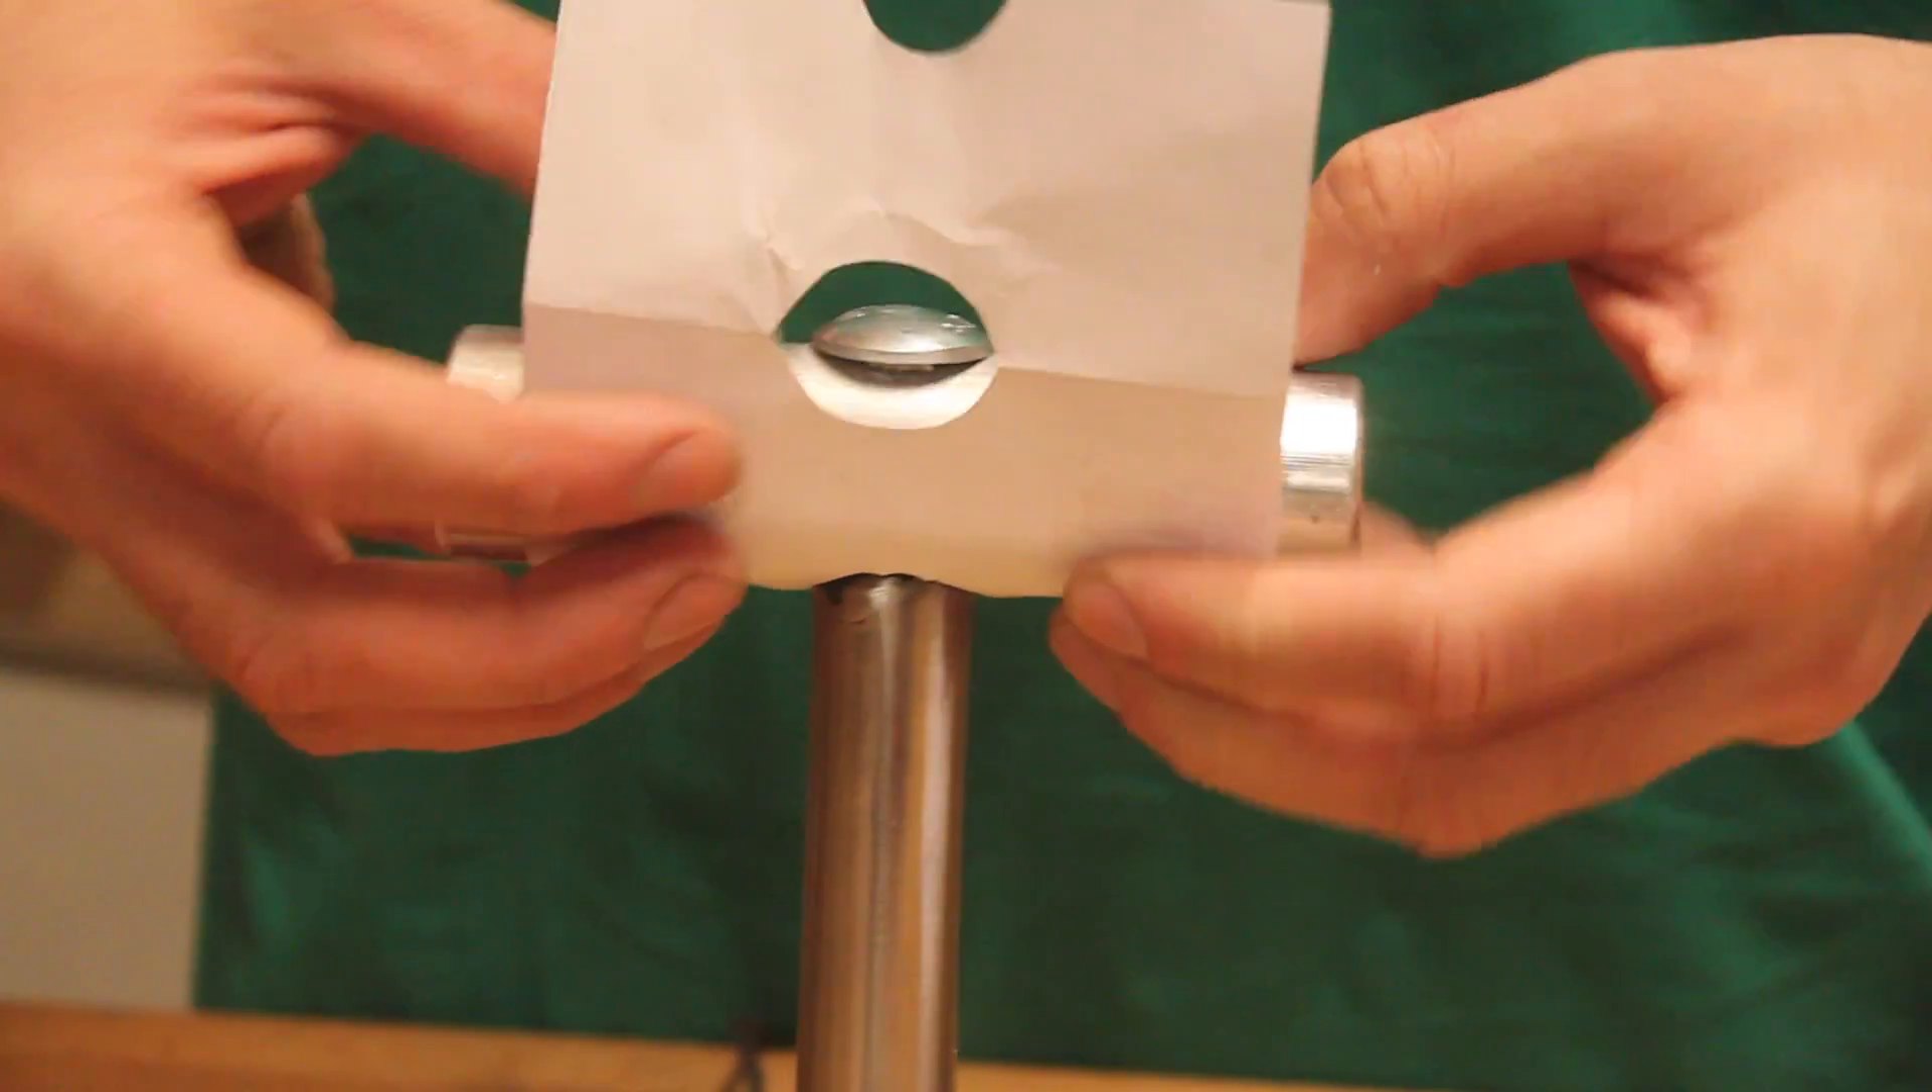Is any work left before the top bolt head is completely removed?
Yes.